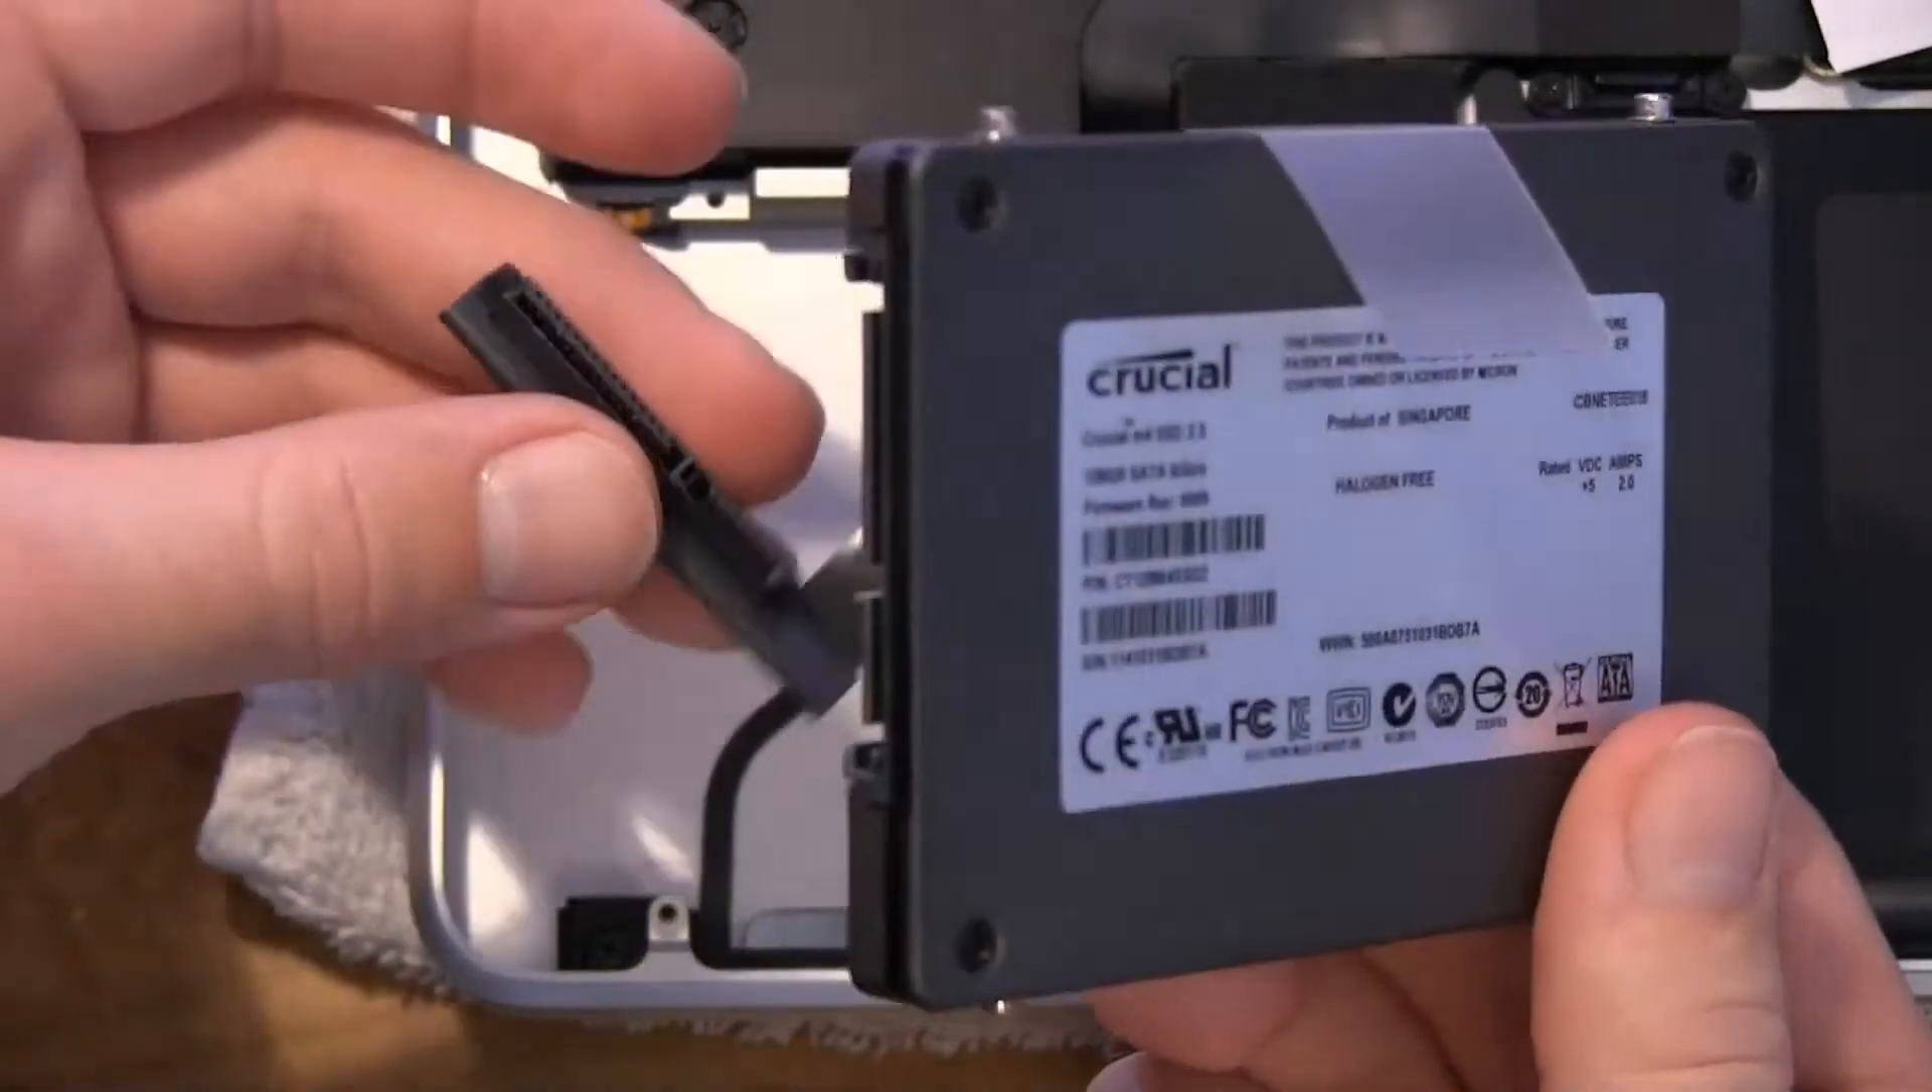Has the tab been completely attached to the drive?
Yes.